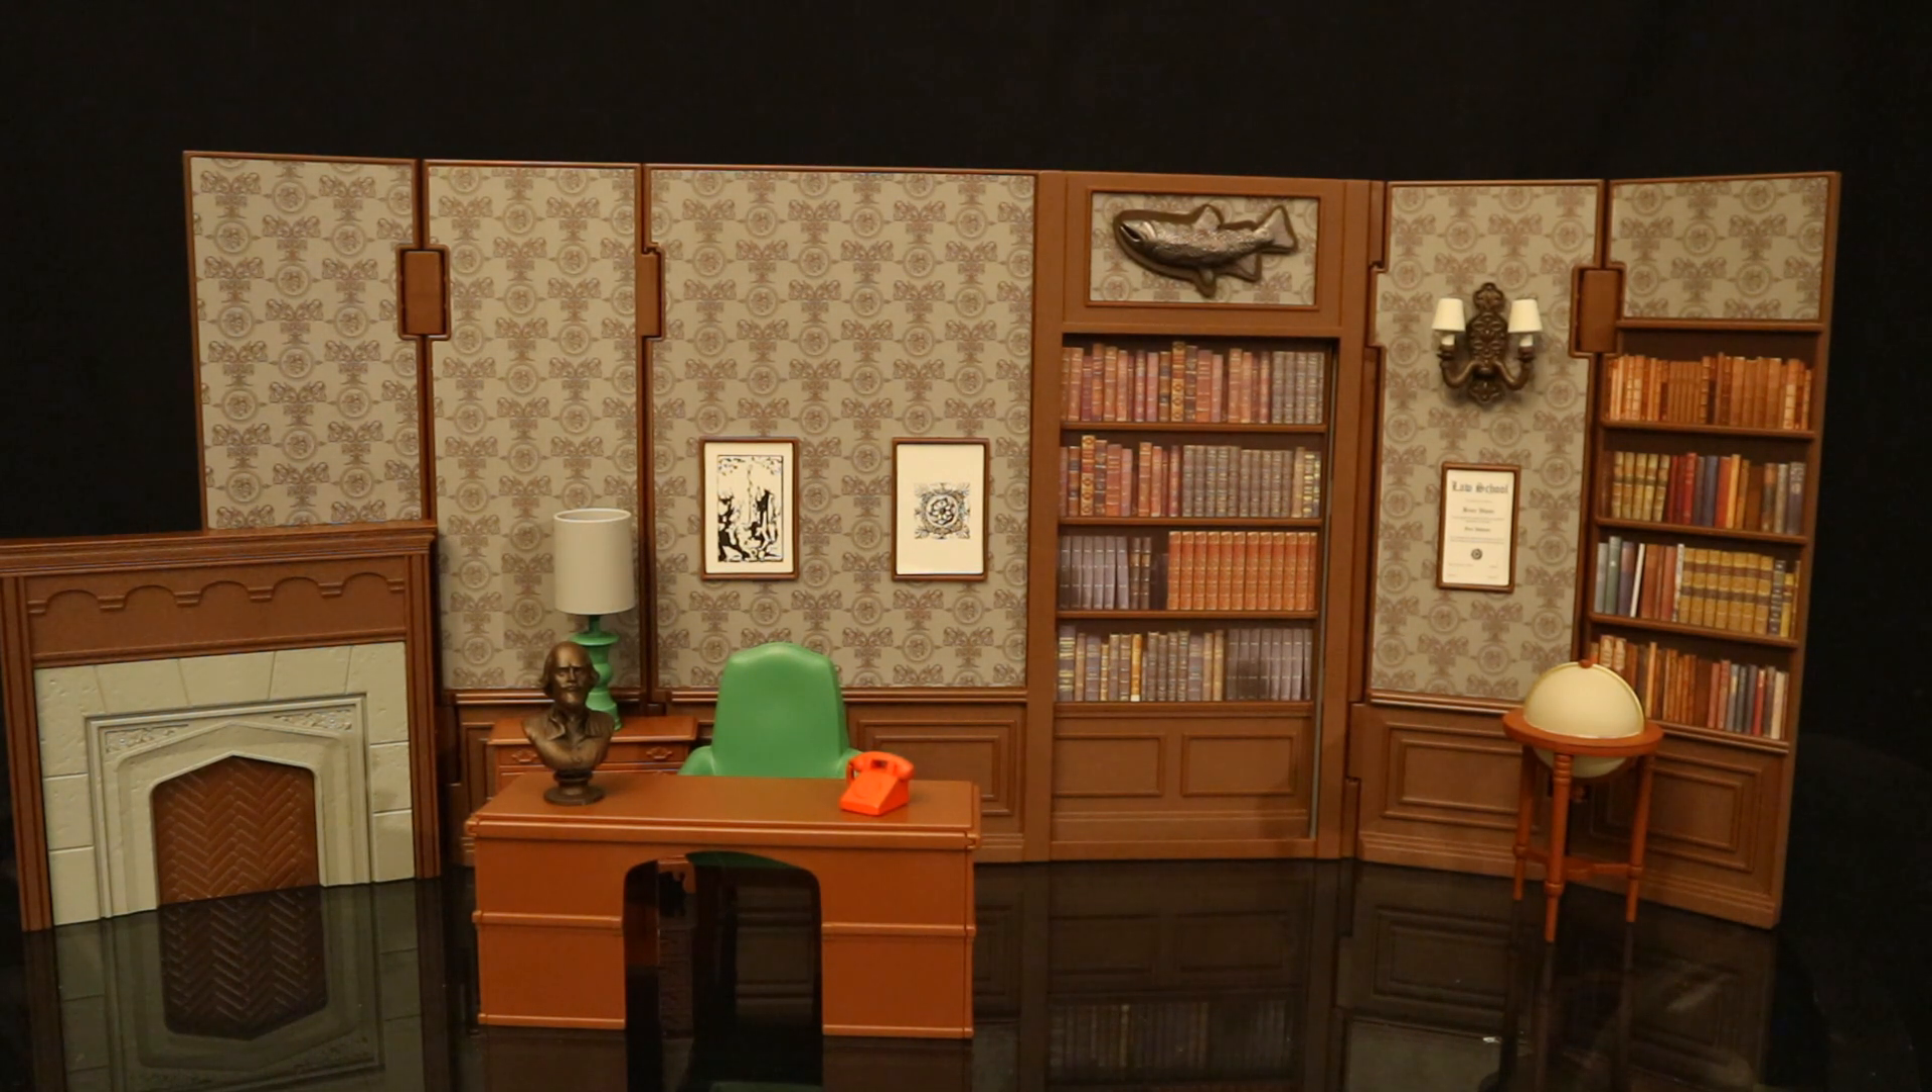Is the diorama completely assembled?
Yes.